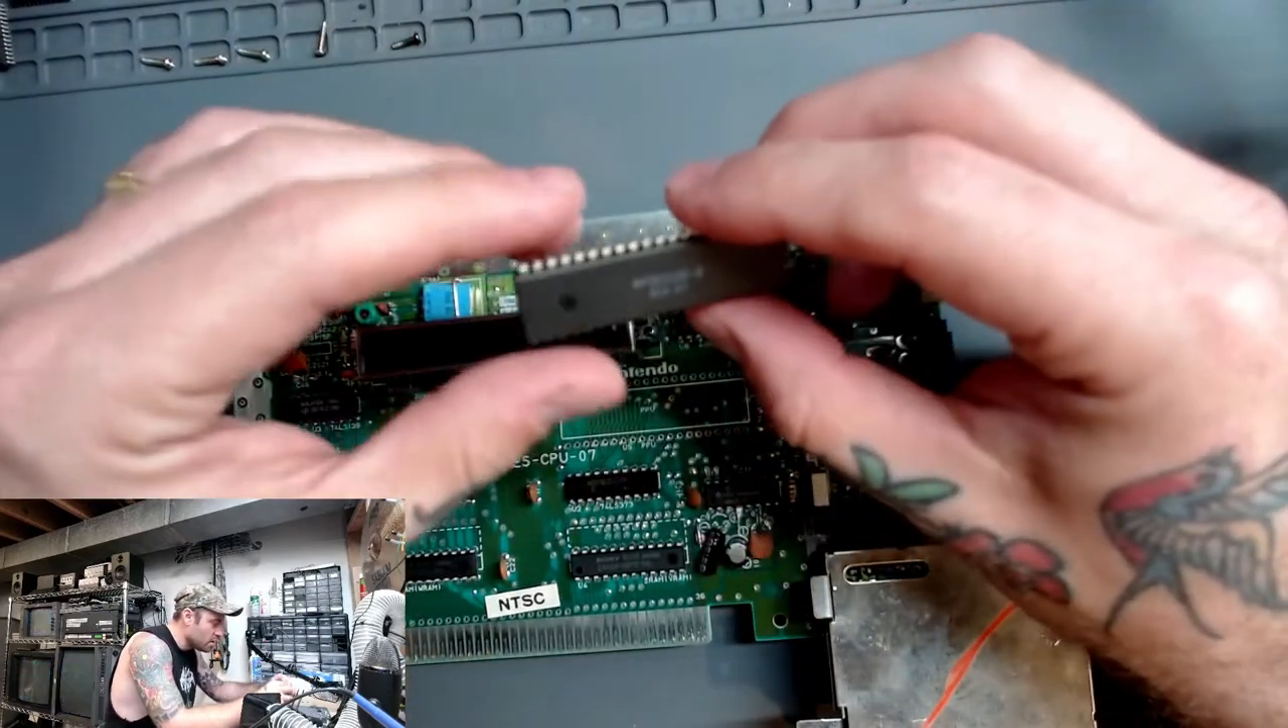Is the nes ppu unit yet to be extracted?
No.